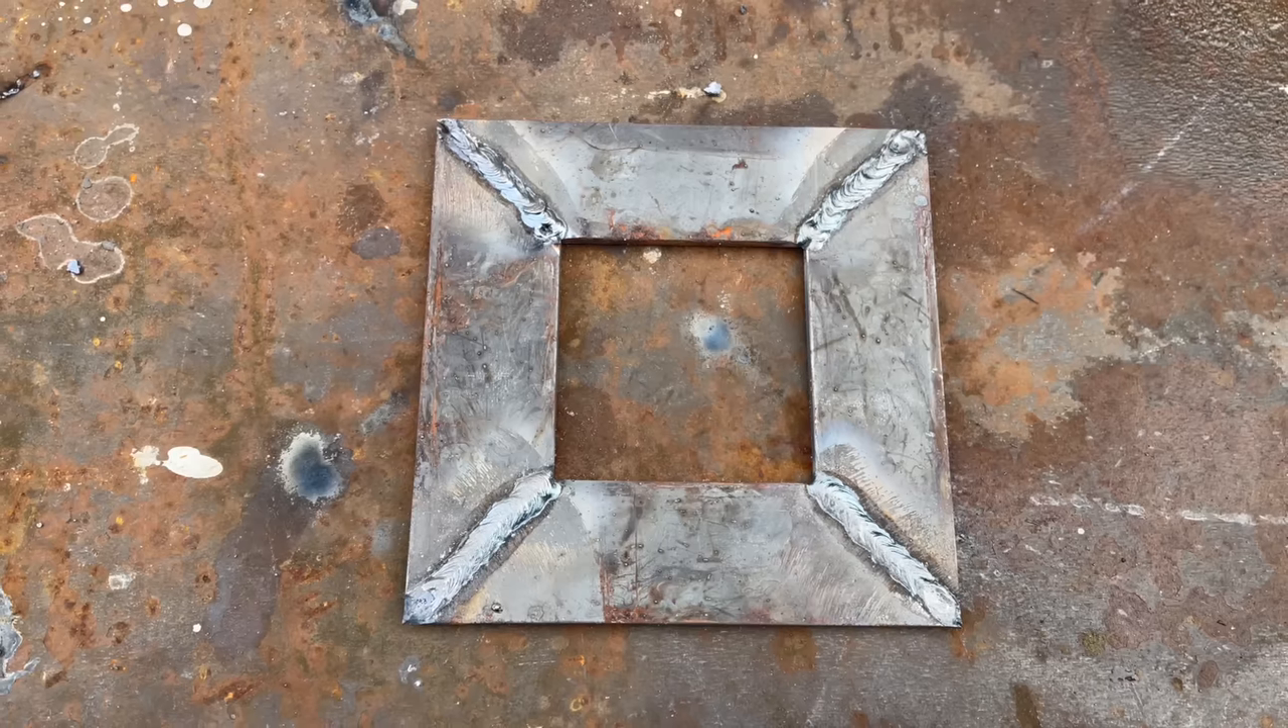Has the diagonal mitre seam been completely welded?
Yes.